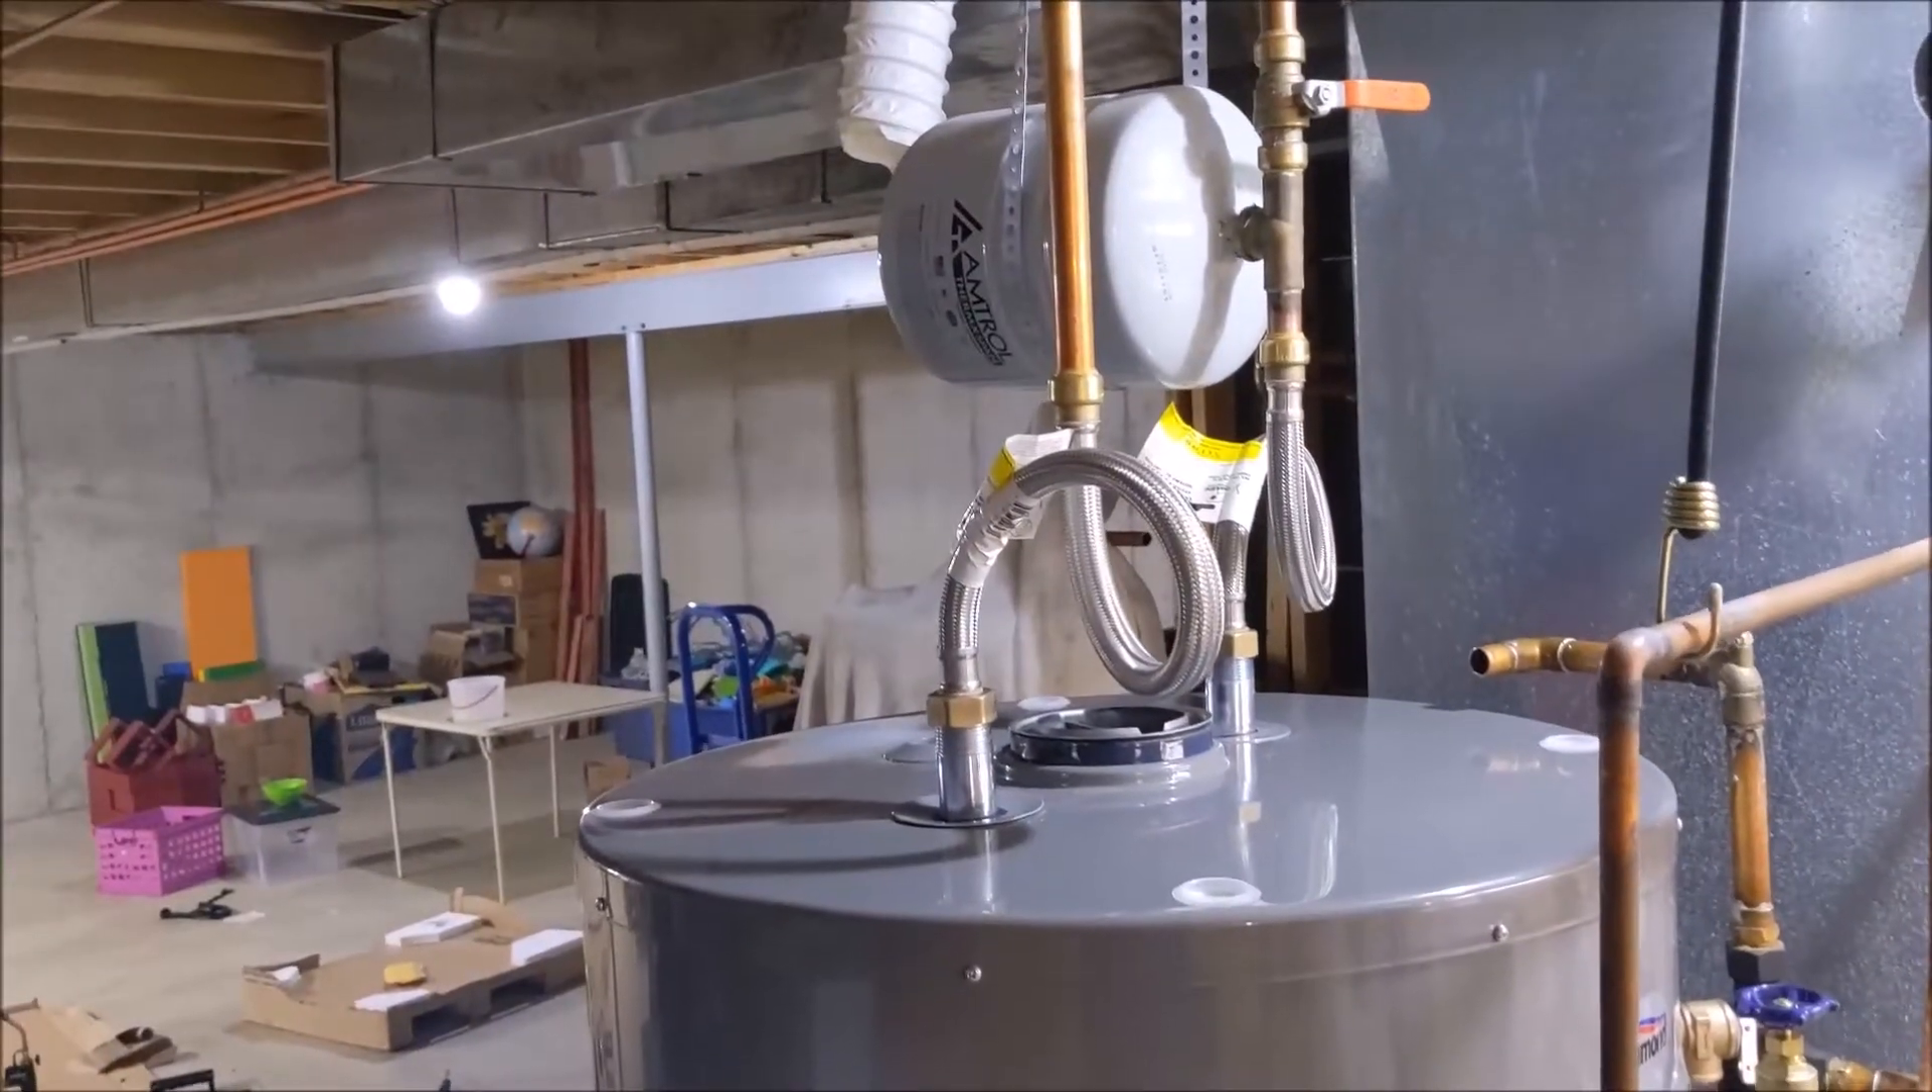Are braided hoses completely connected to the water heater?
Yes.